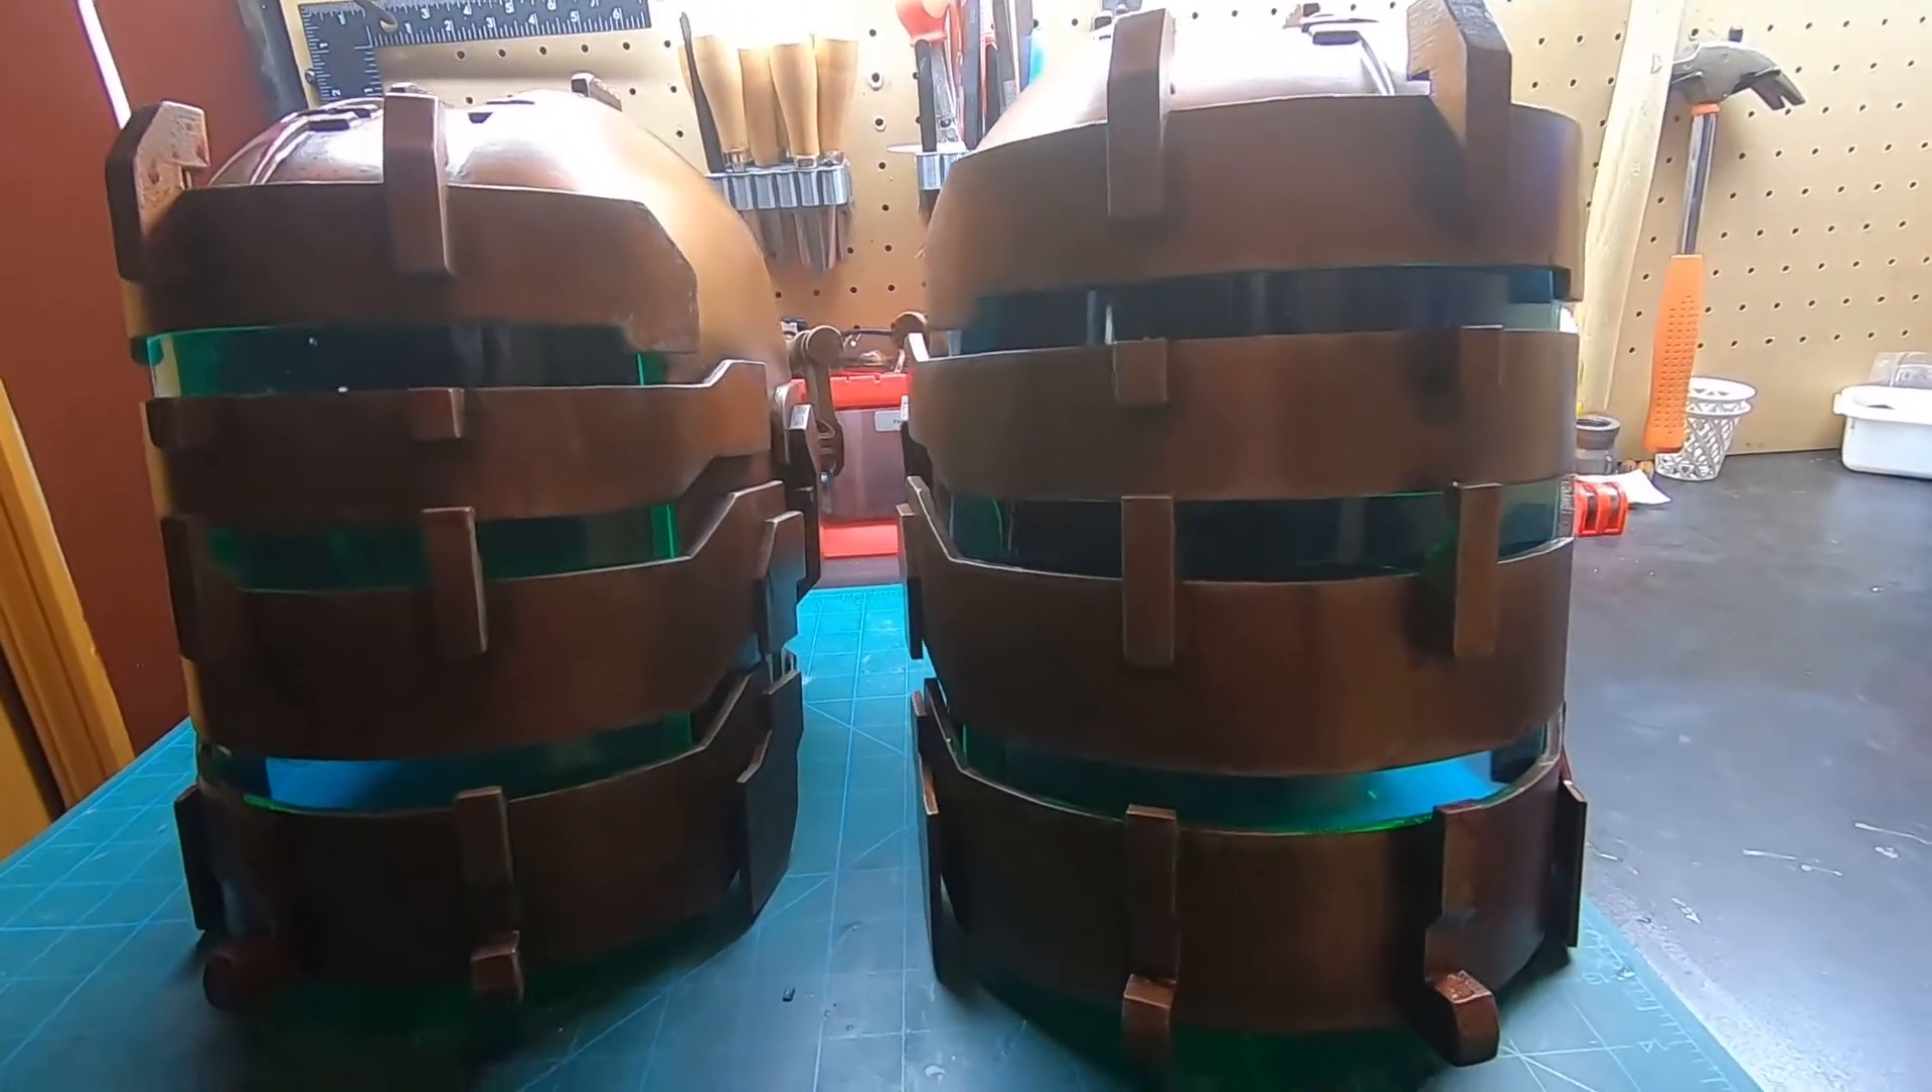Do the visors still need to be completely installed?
No.